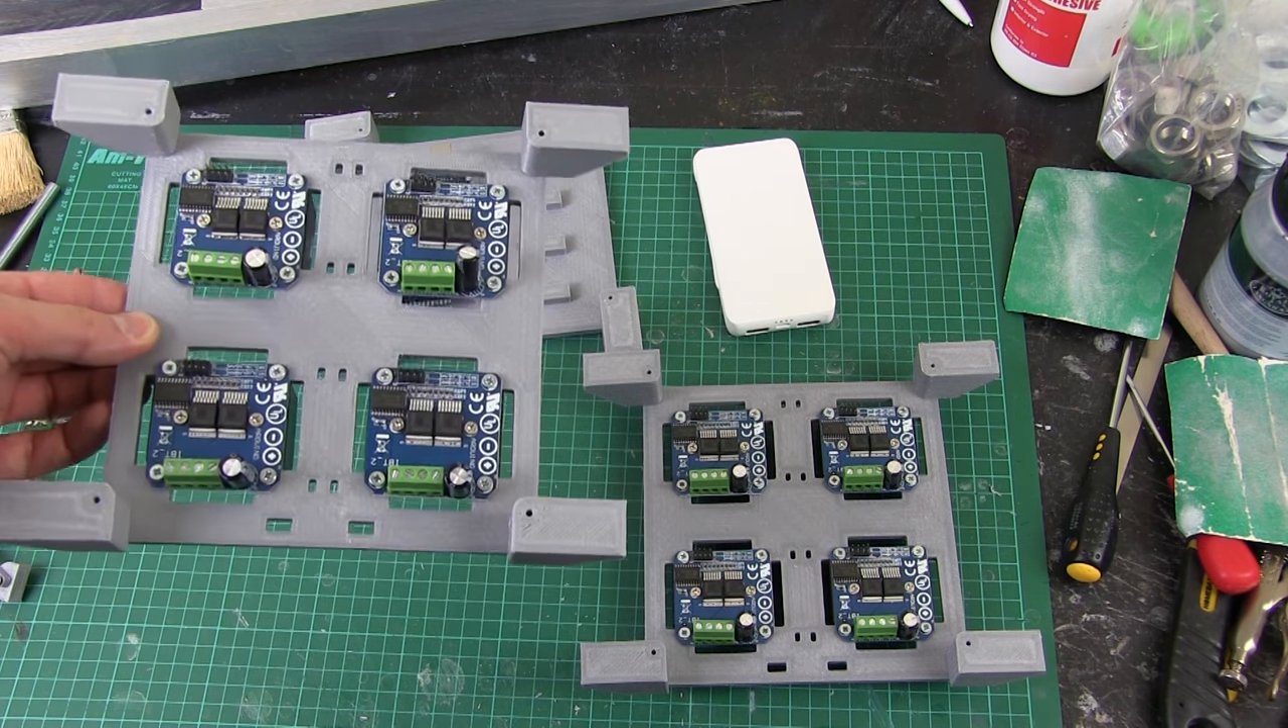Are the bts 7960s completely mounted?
Yes.